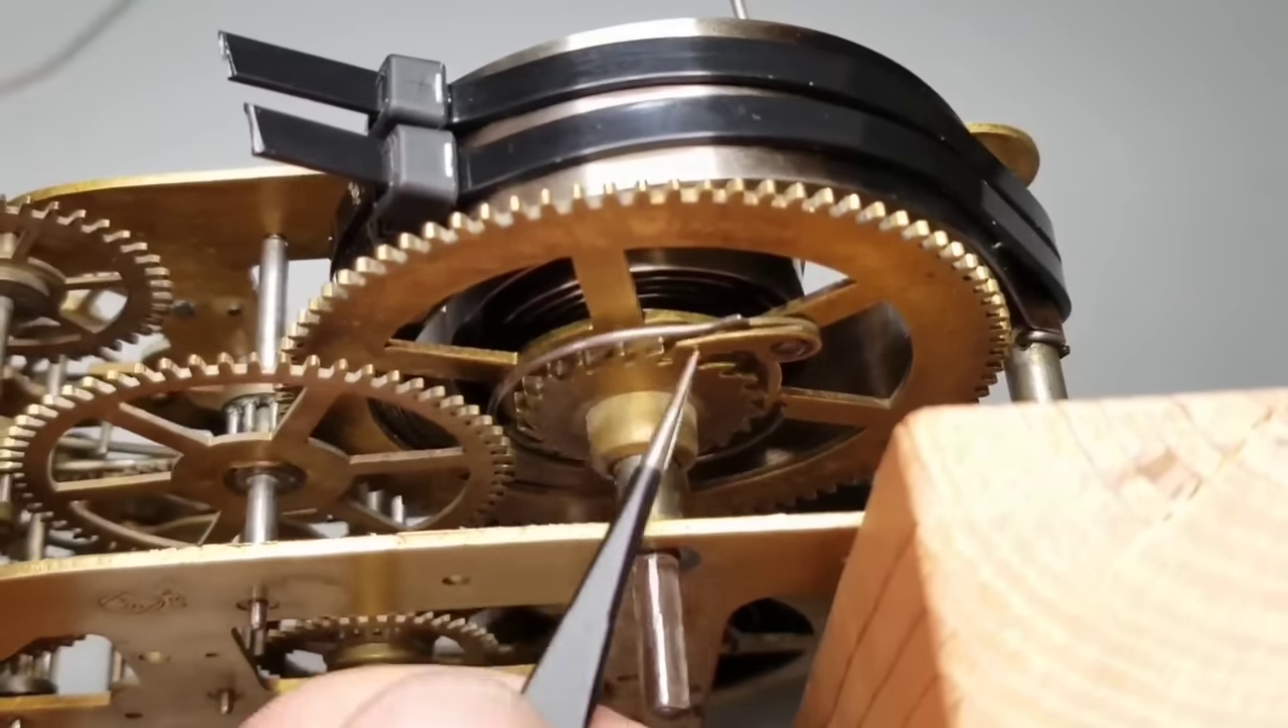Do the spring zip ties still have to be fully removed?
Yes.